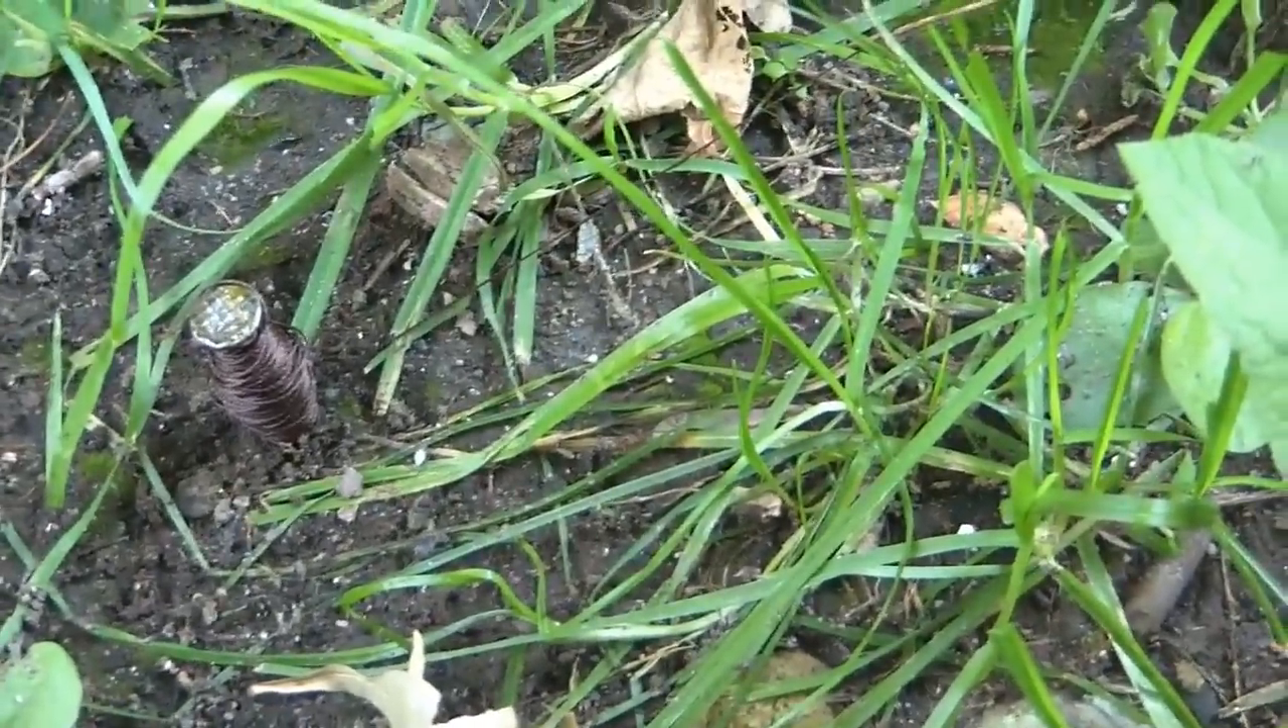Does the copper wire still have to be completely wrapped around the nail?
No.